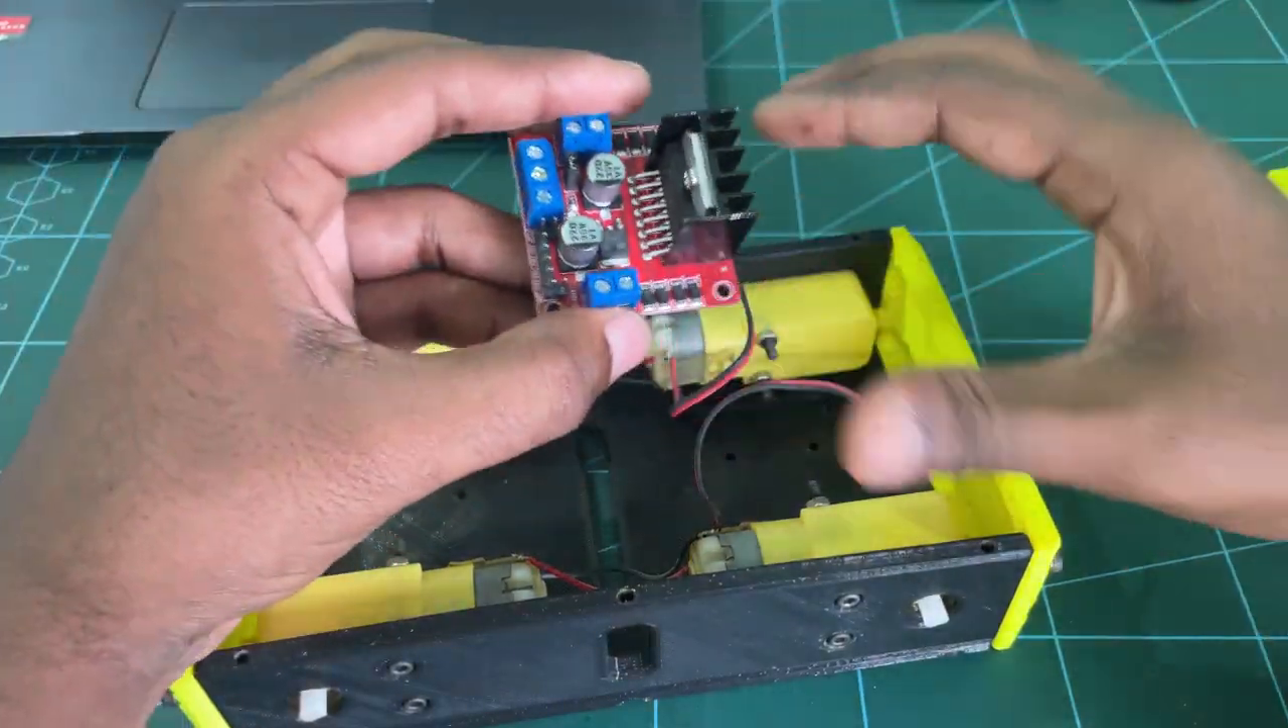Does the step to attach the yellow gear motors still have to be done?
No.